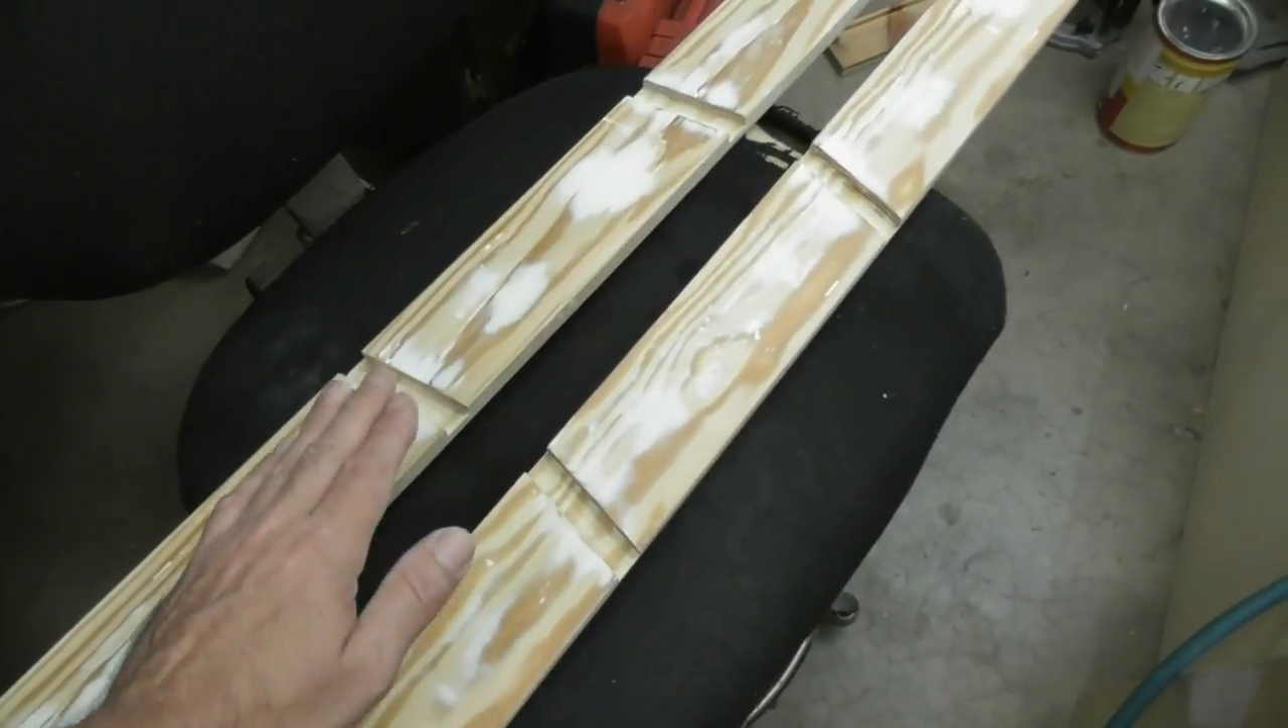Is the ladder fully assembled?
No.